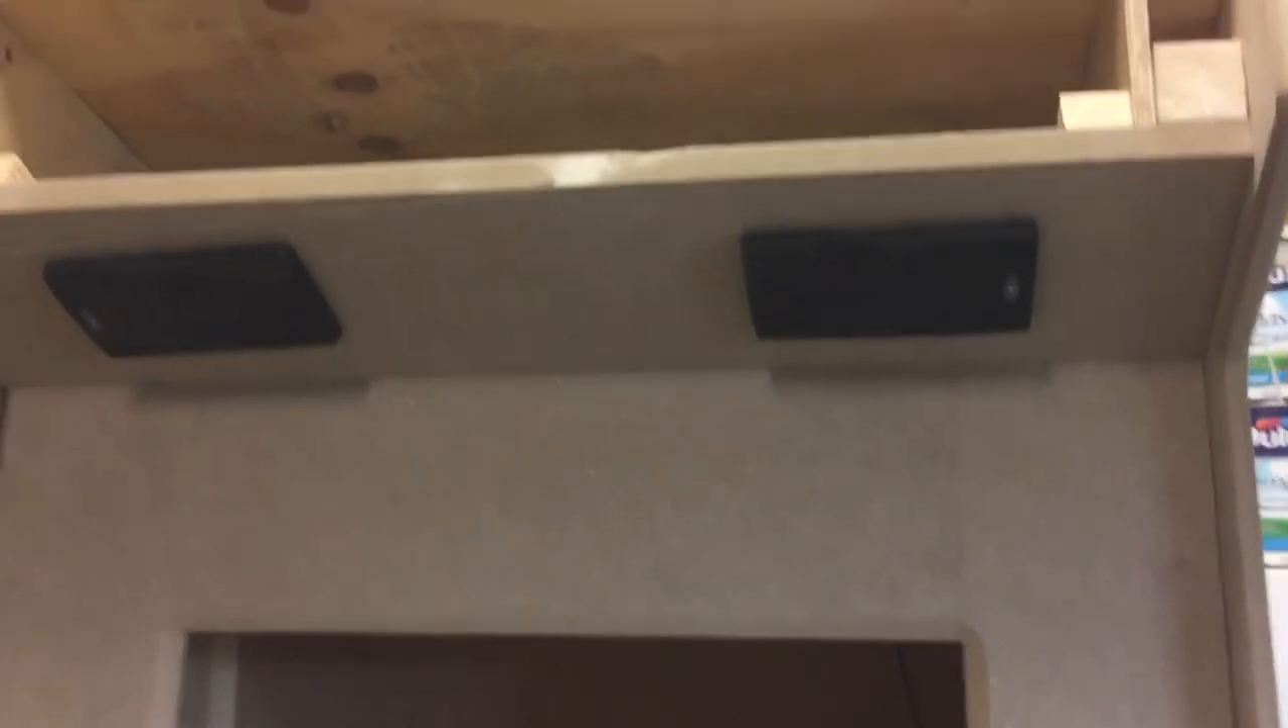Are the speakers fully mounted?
Yes.